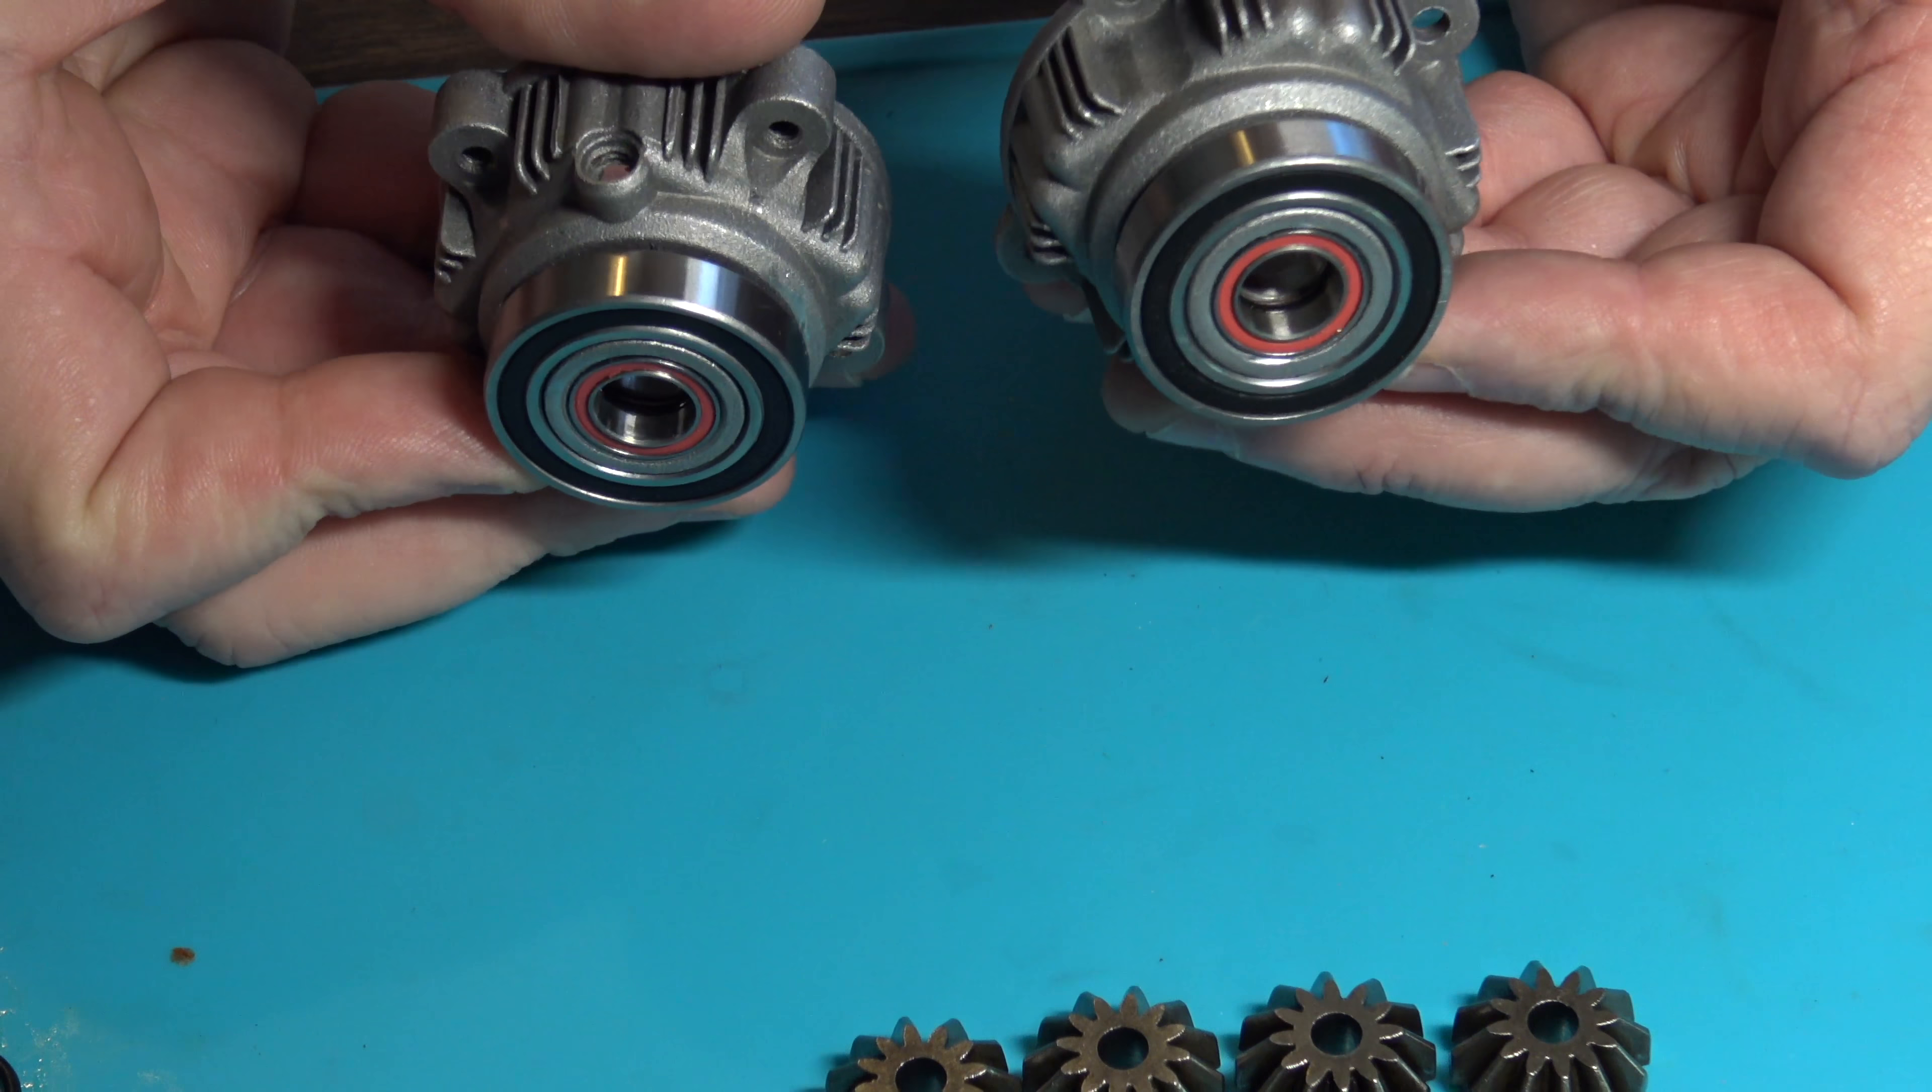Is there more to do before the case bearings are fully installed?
No.